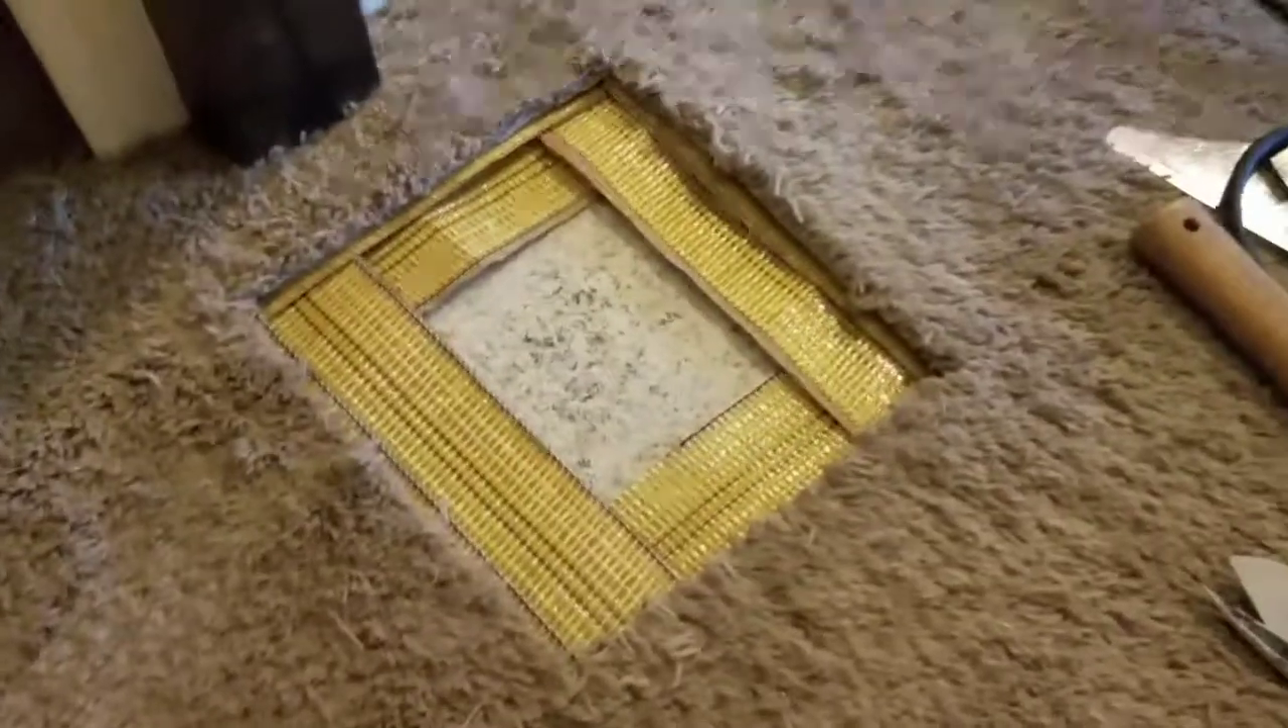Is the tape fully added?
Yes.